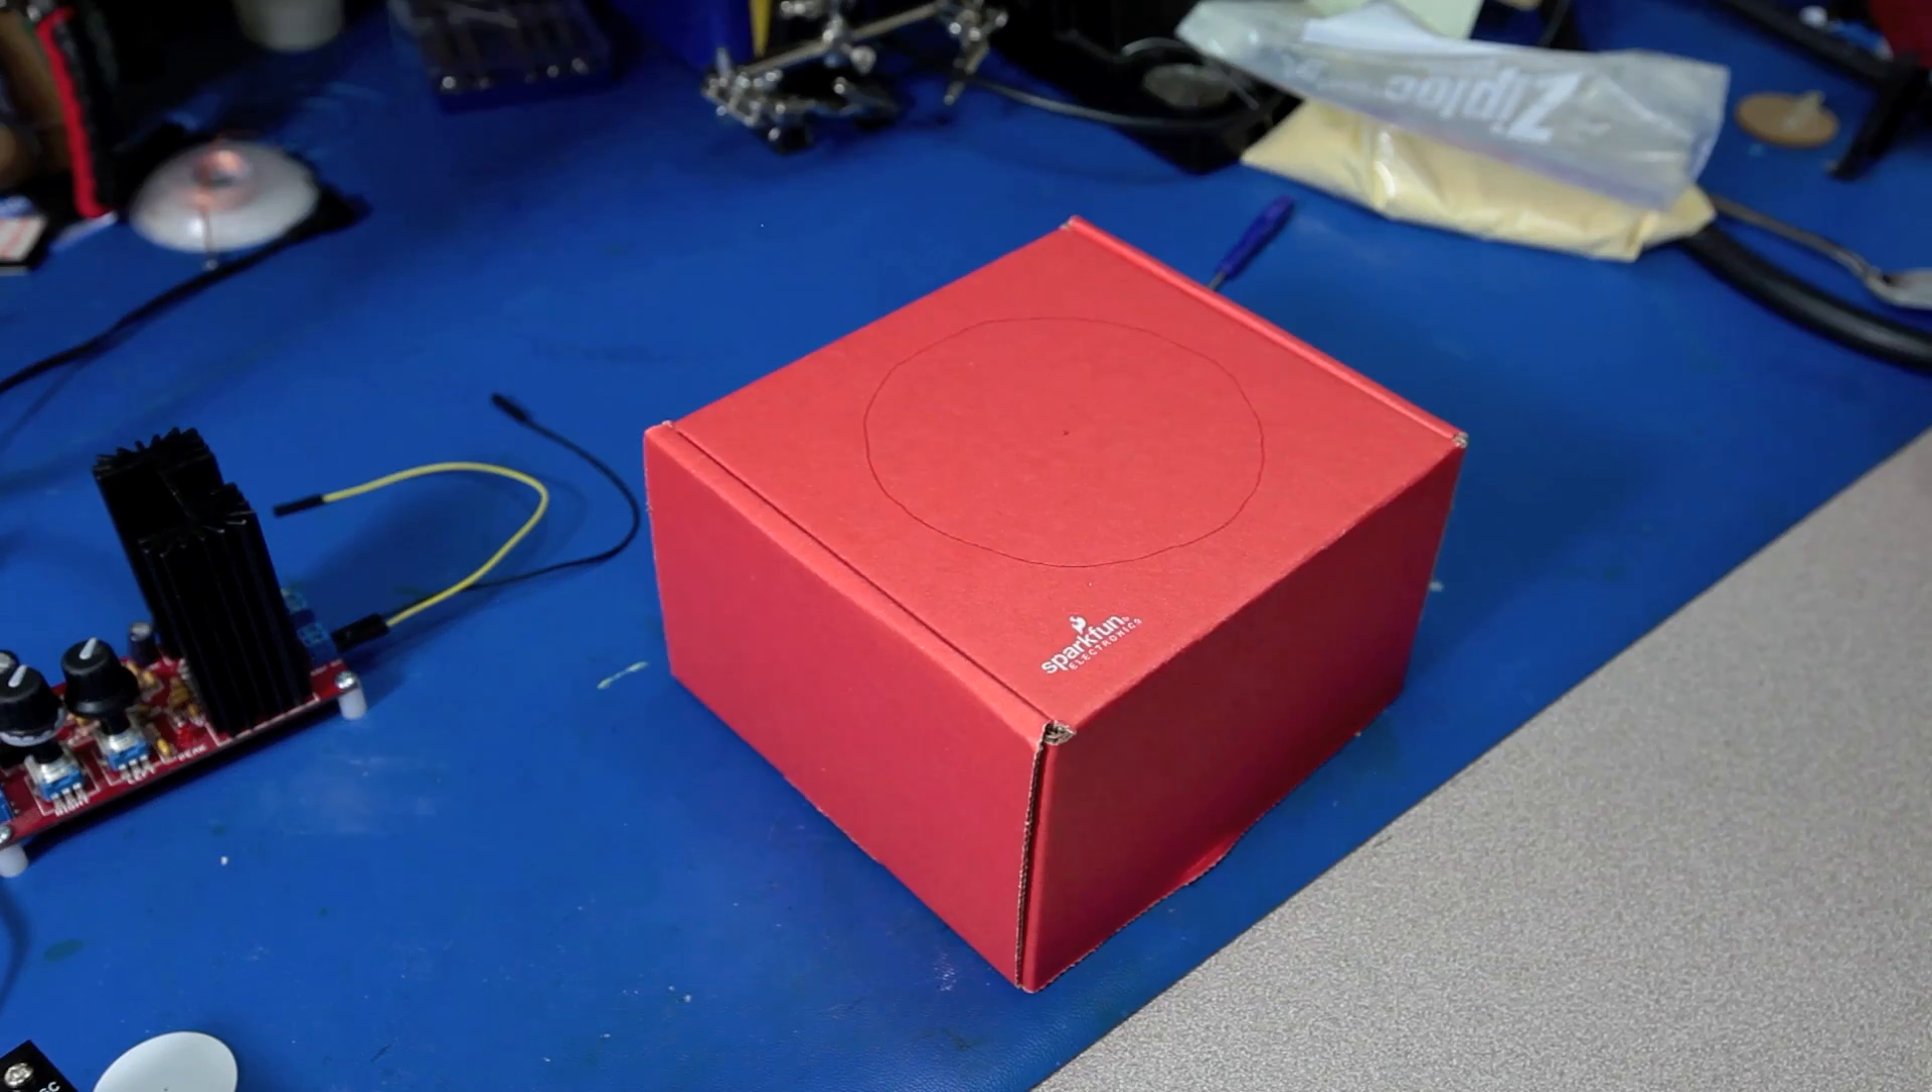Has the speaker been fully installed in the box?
No.